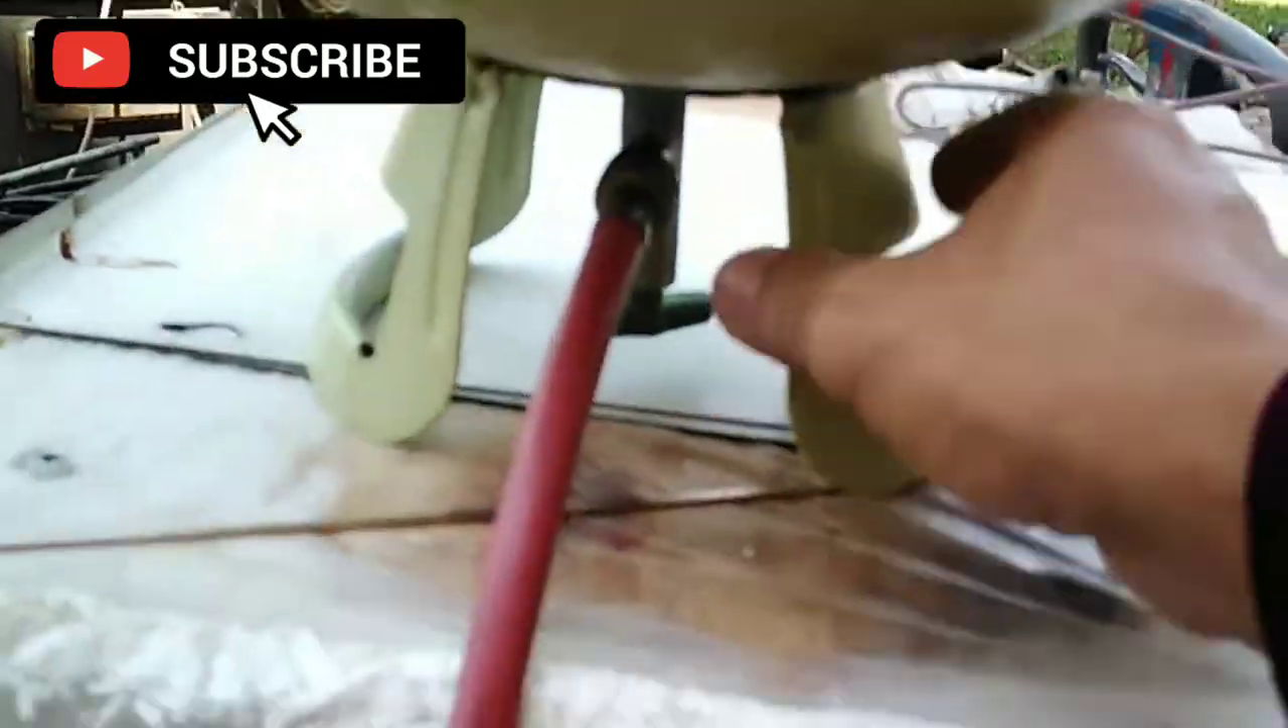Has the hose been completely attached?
Yes.